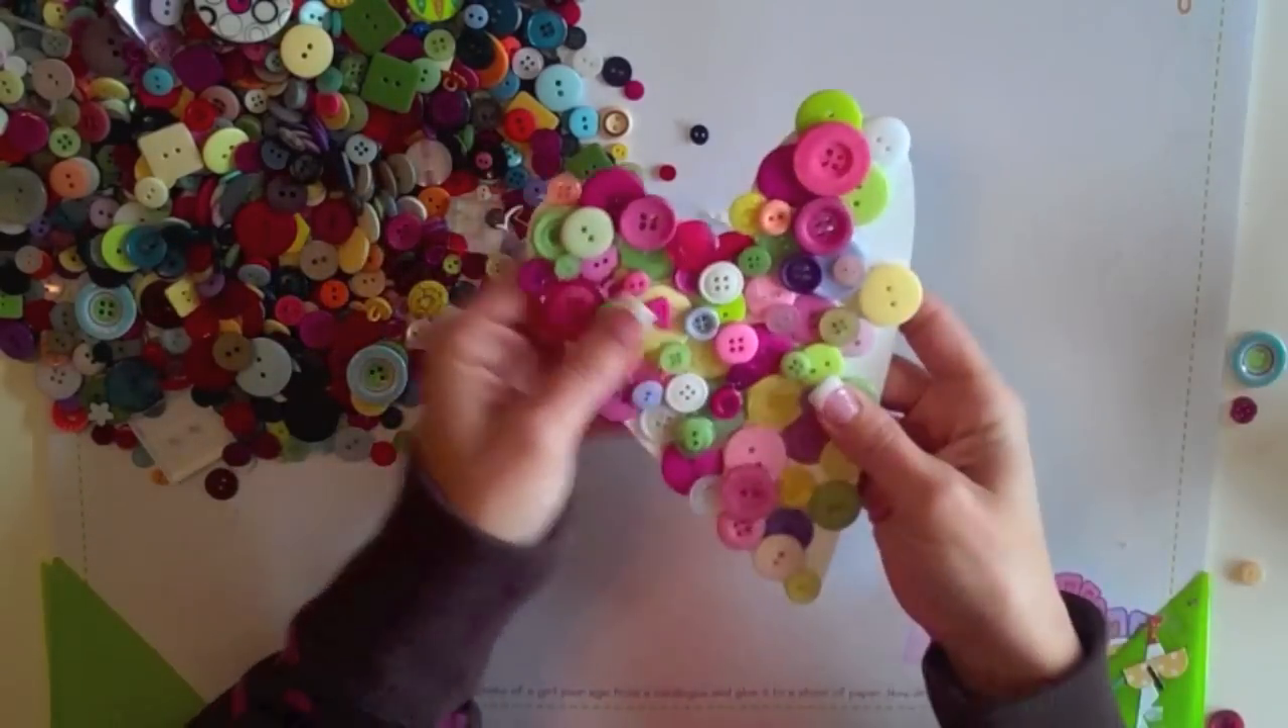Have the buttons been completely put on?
No.